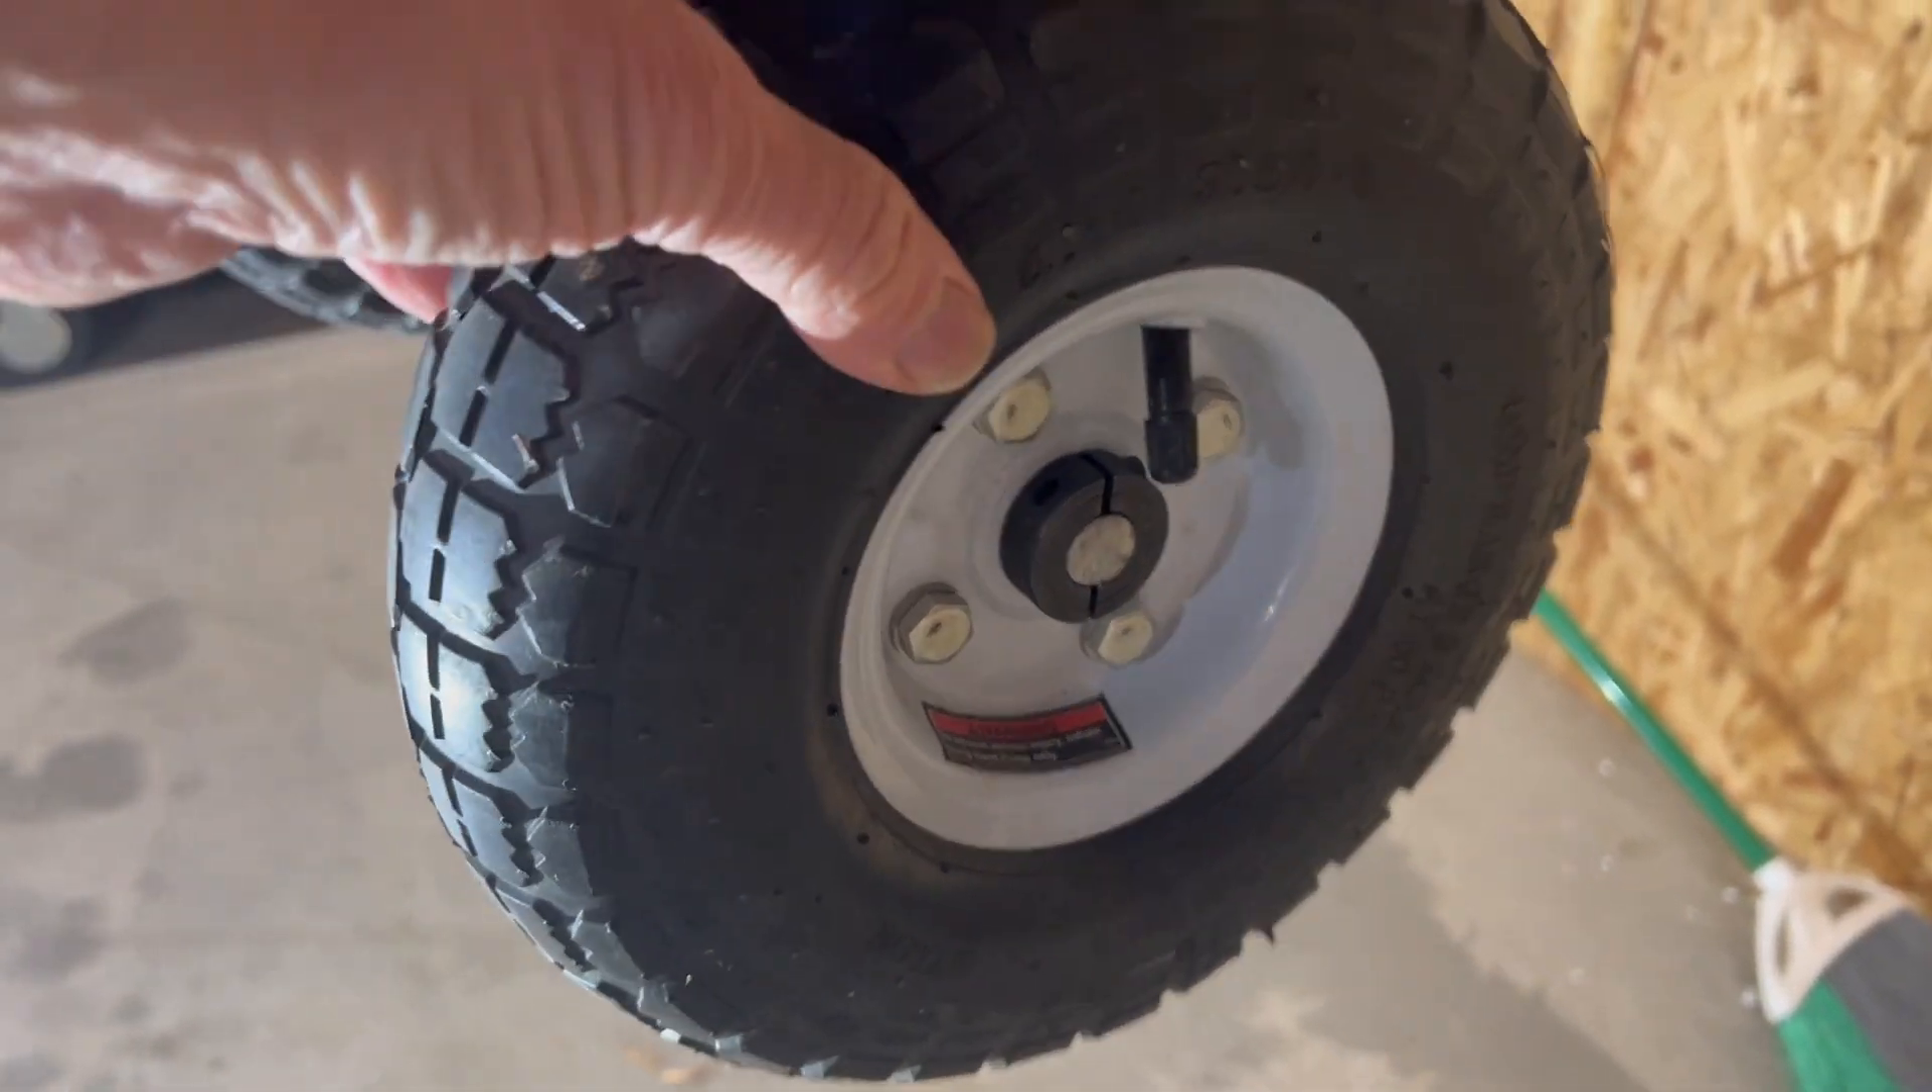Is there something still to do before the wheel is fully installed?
No.